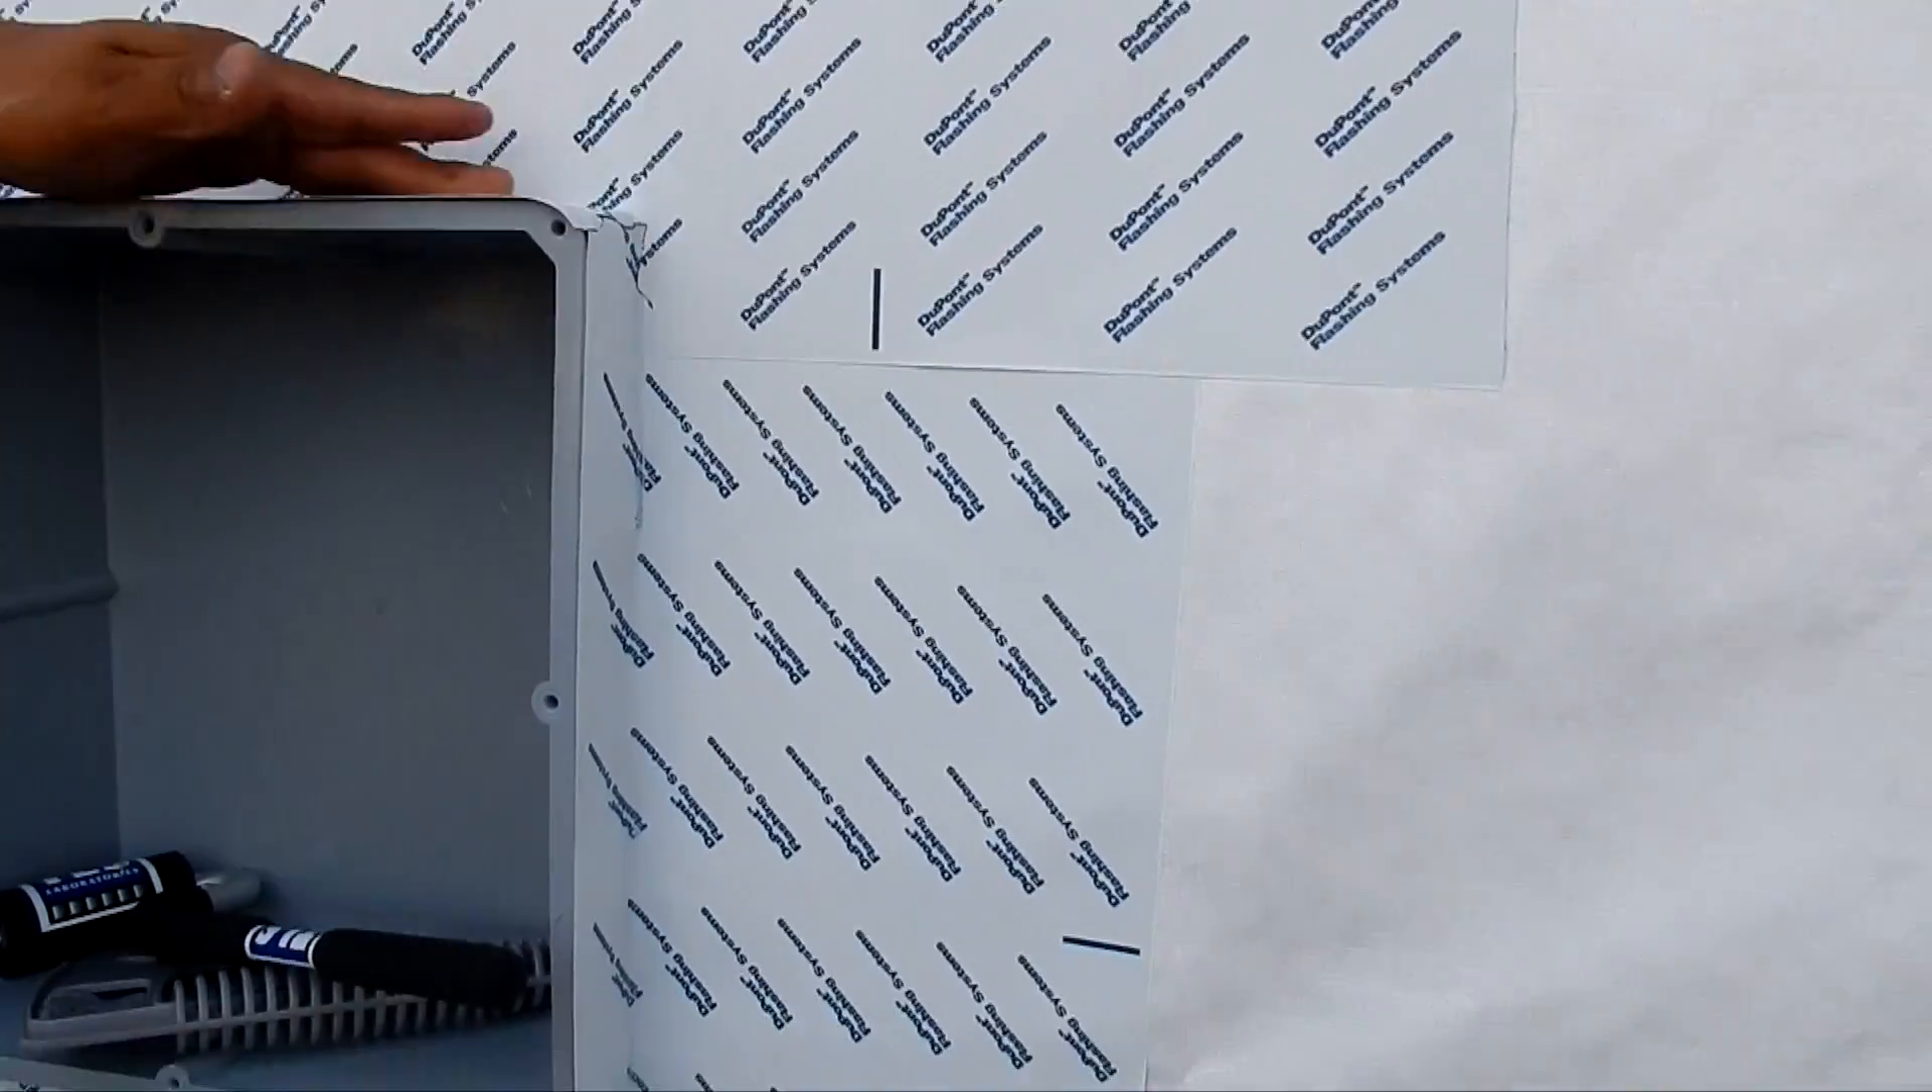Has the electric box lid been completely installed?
No.